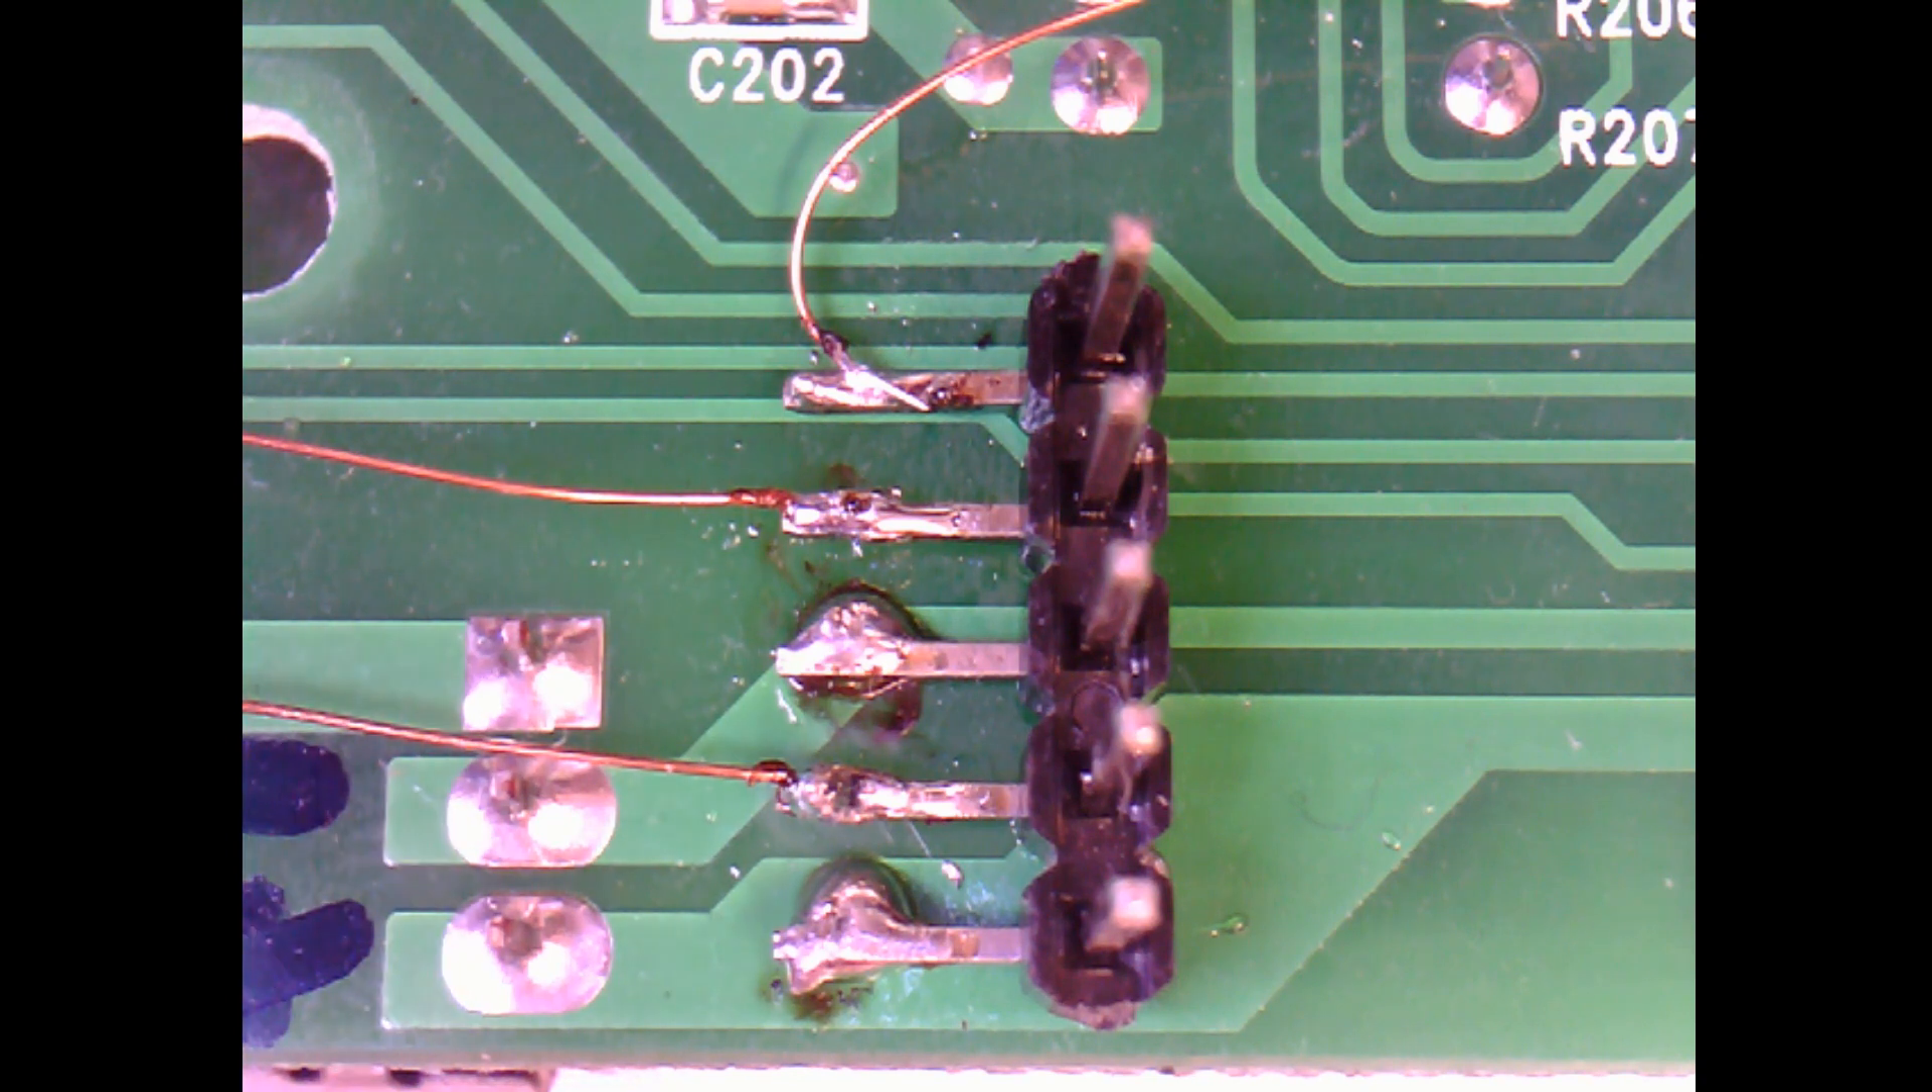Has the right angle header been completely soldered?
Yes.